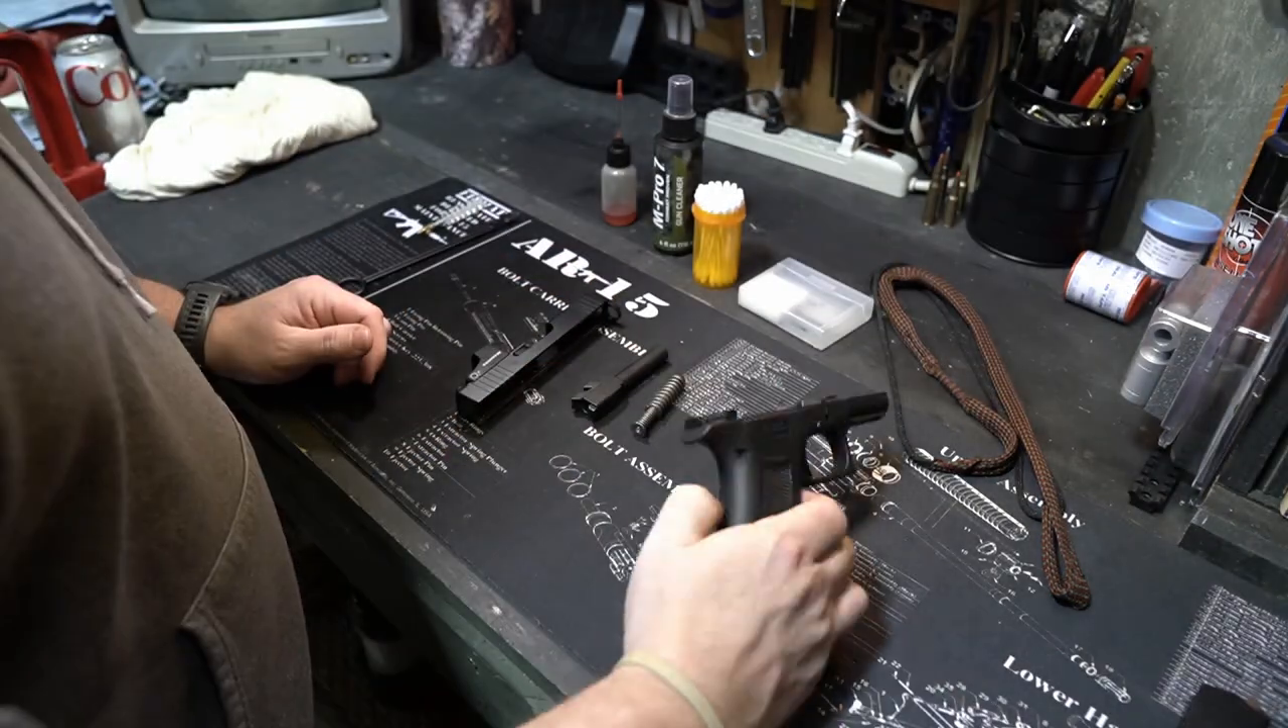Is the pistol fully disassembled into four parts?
Yes.